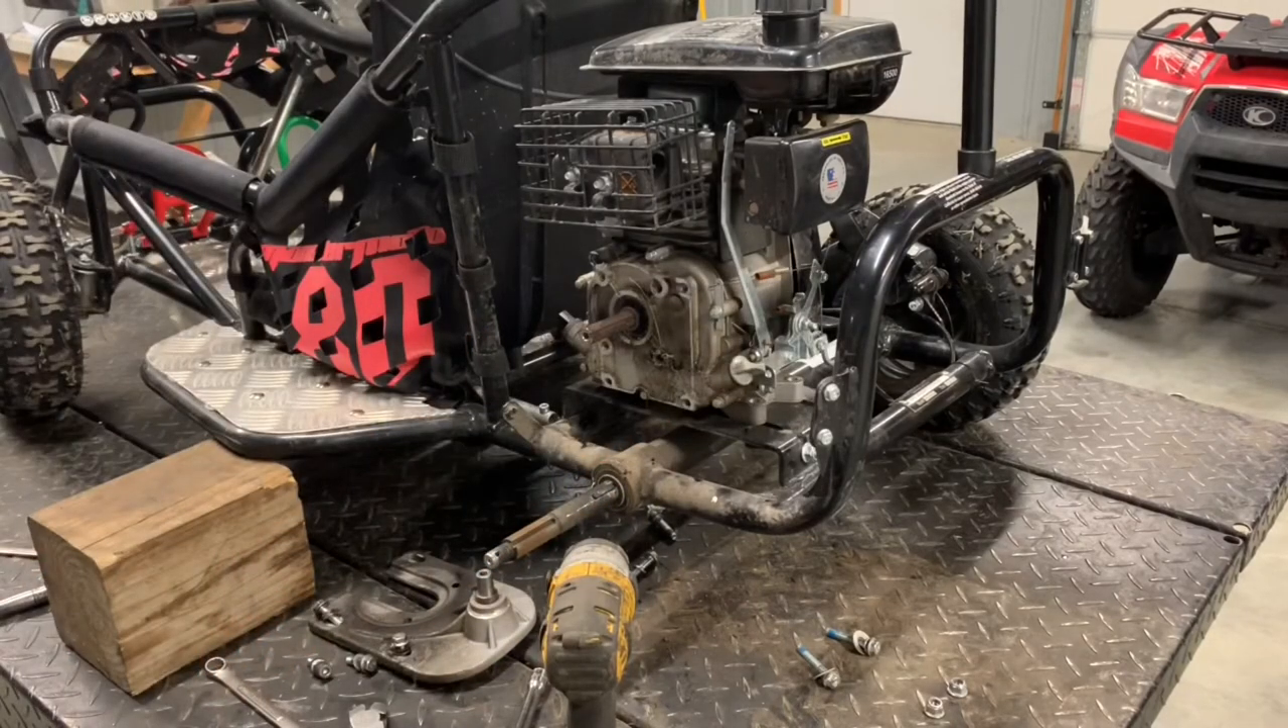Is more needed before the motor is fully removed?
Yes.